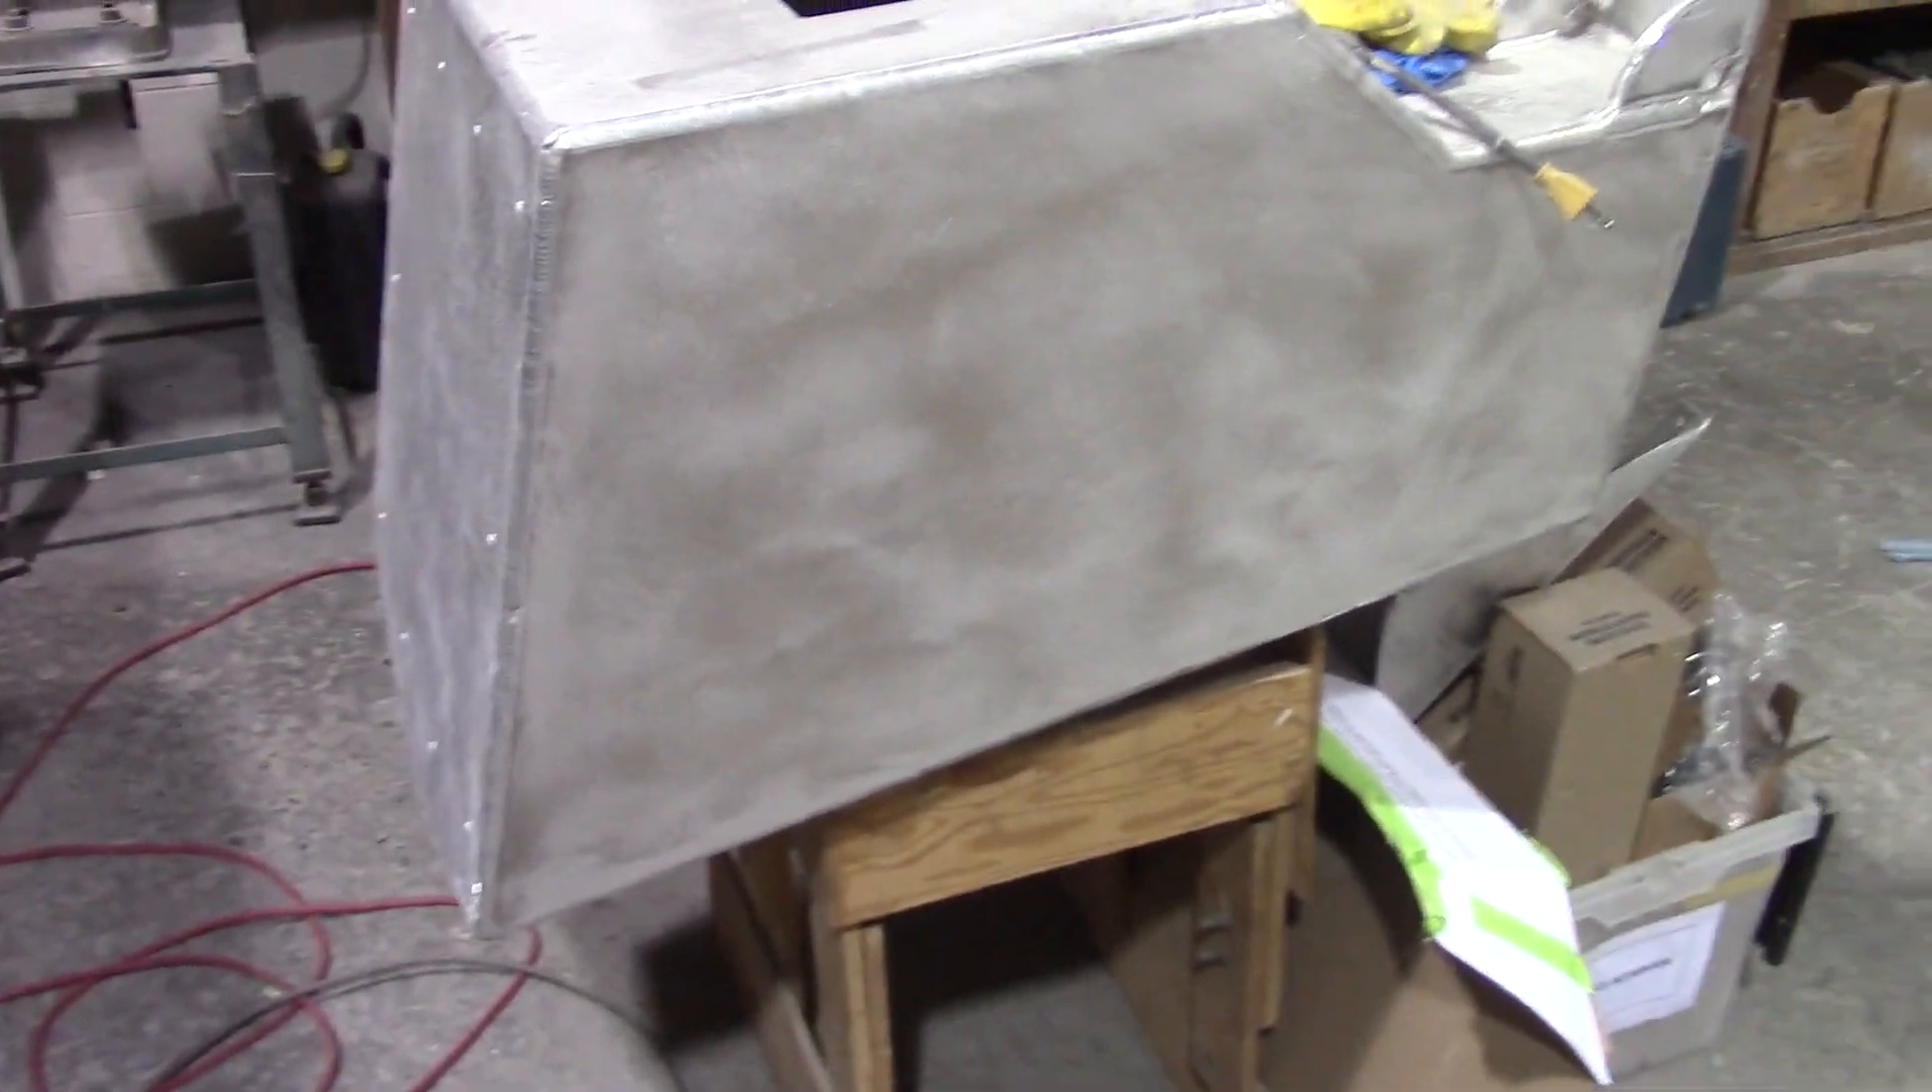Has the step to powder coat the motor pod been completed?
No.